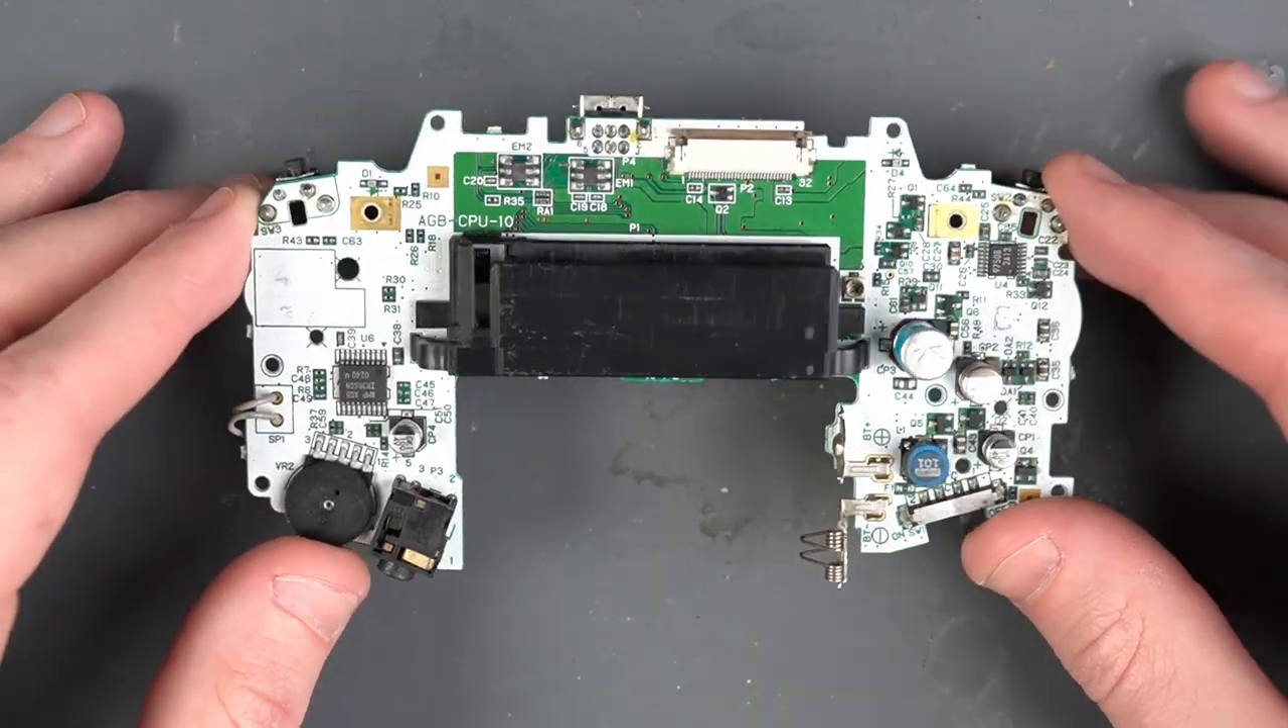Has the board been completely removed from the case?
Yes.